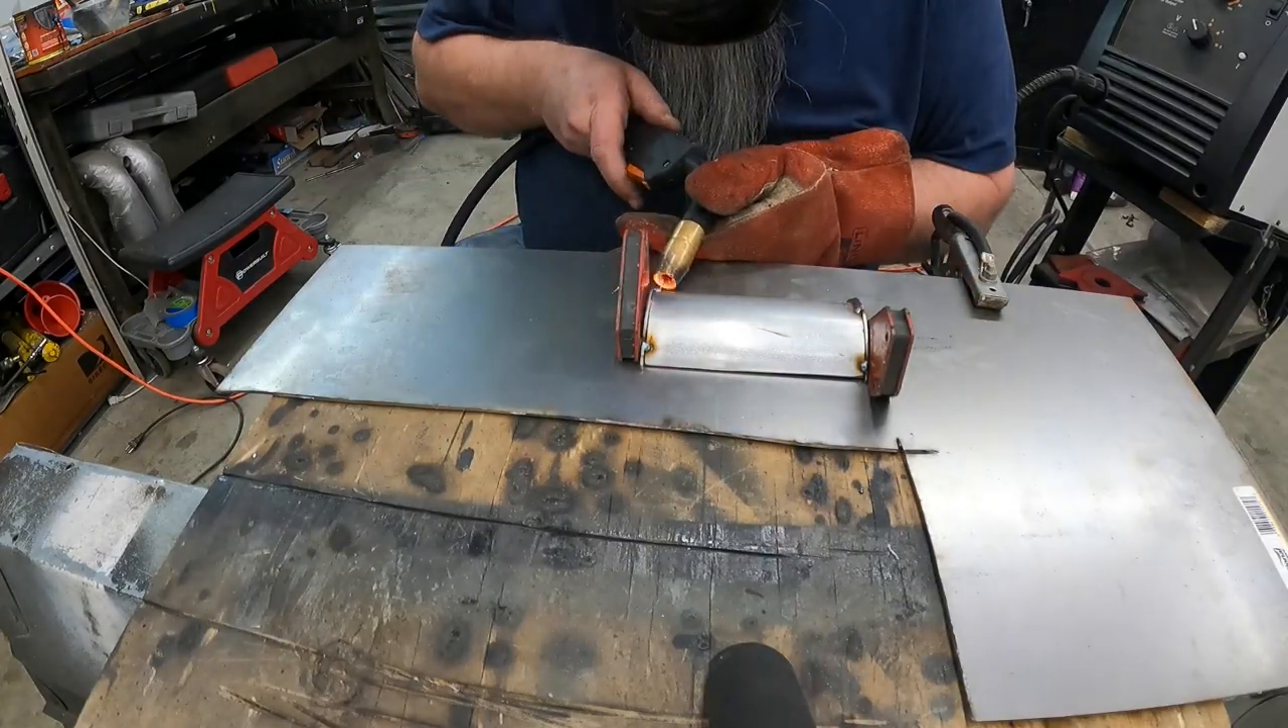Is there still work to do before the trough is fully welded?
Yes.